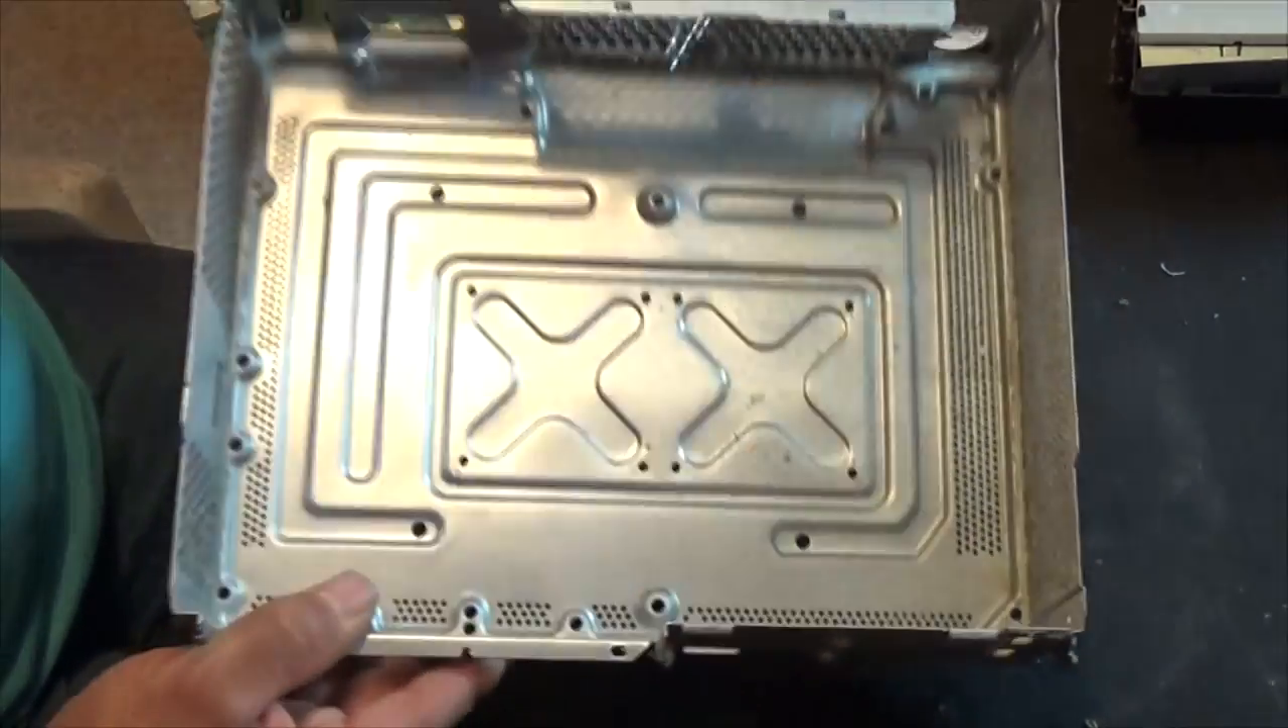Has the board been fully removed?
Yes.